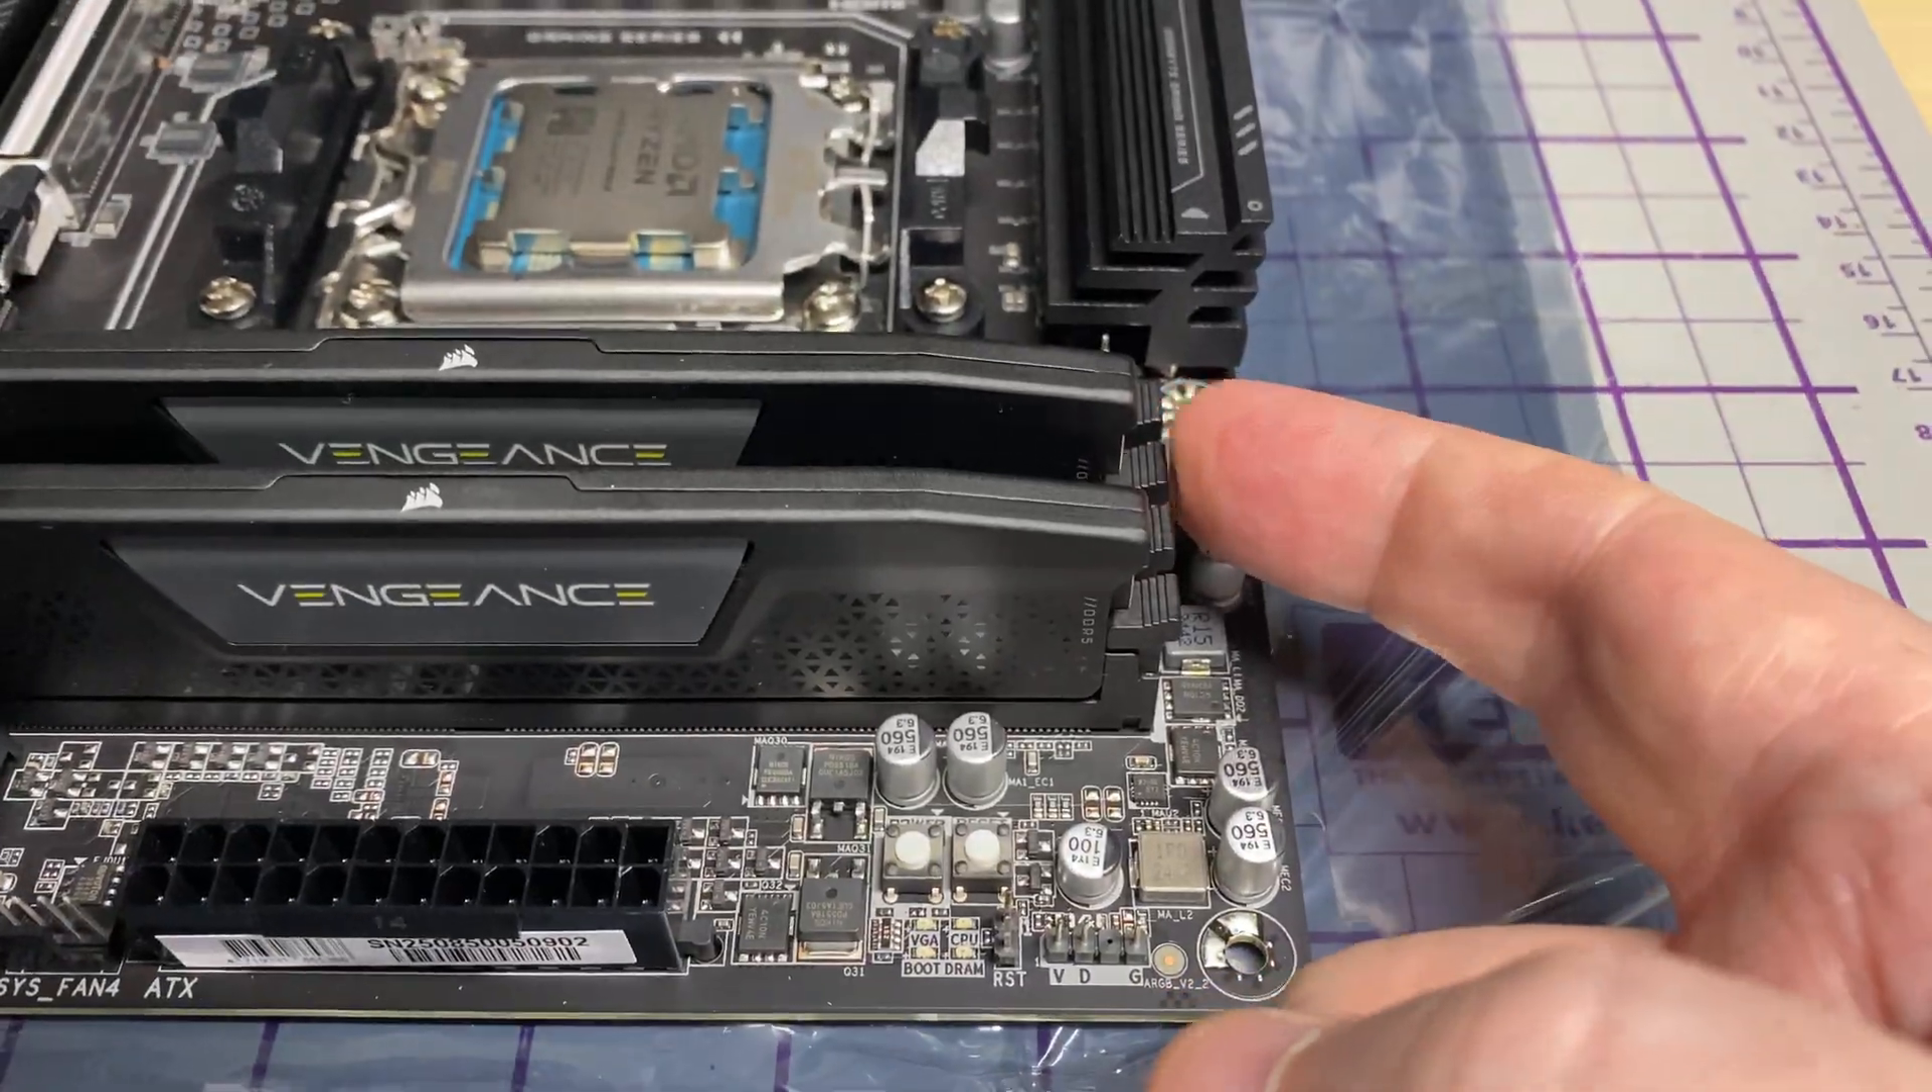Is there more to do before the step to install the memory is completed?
No.